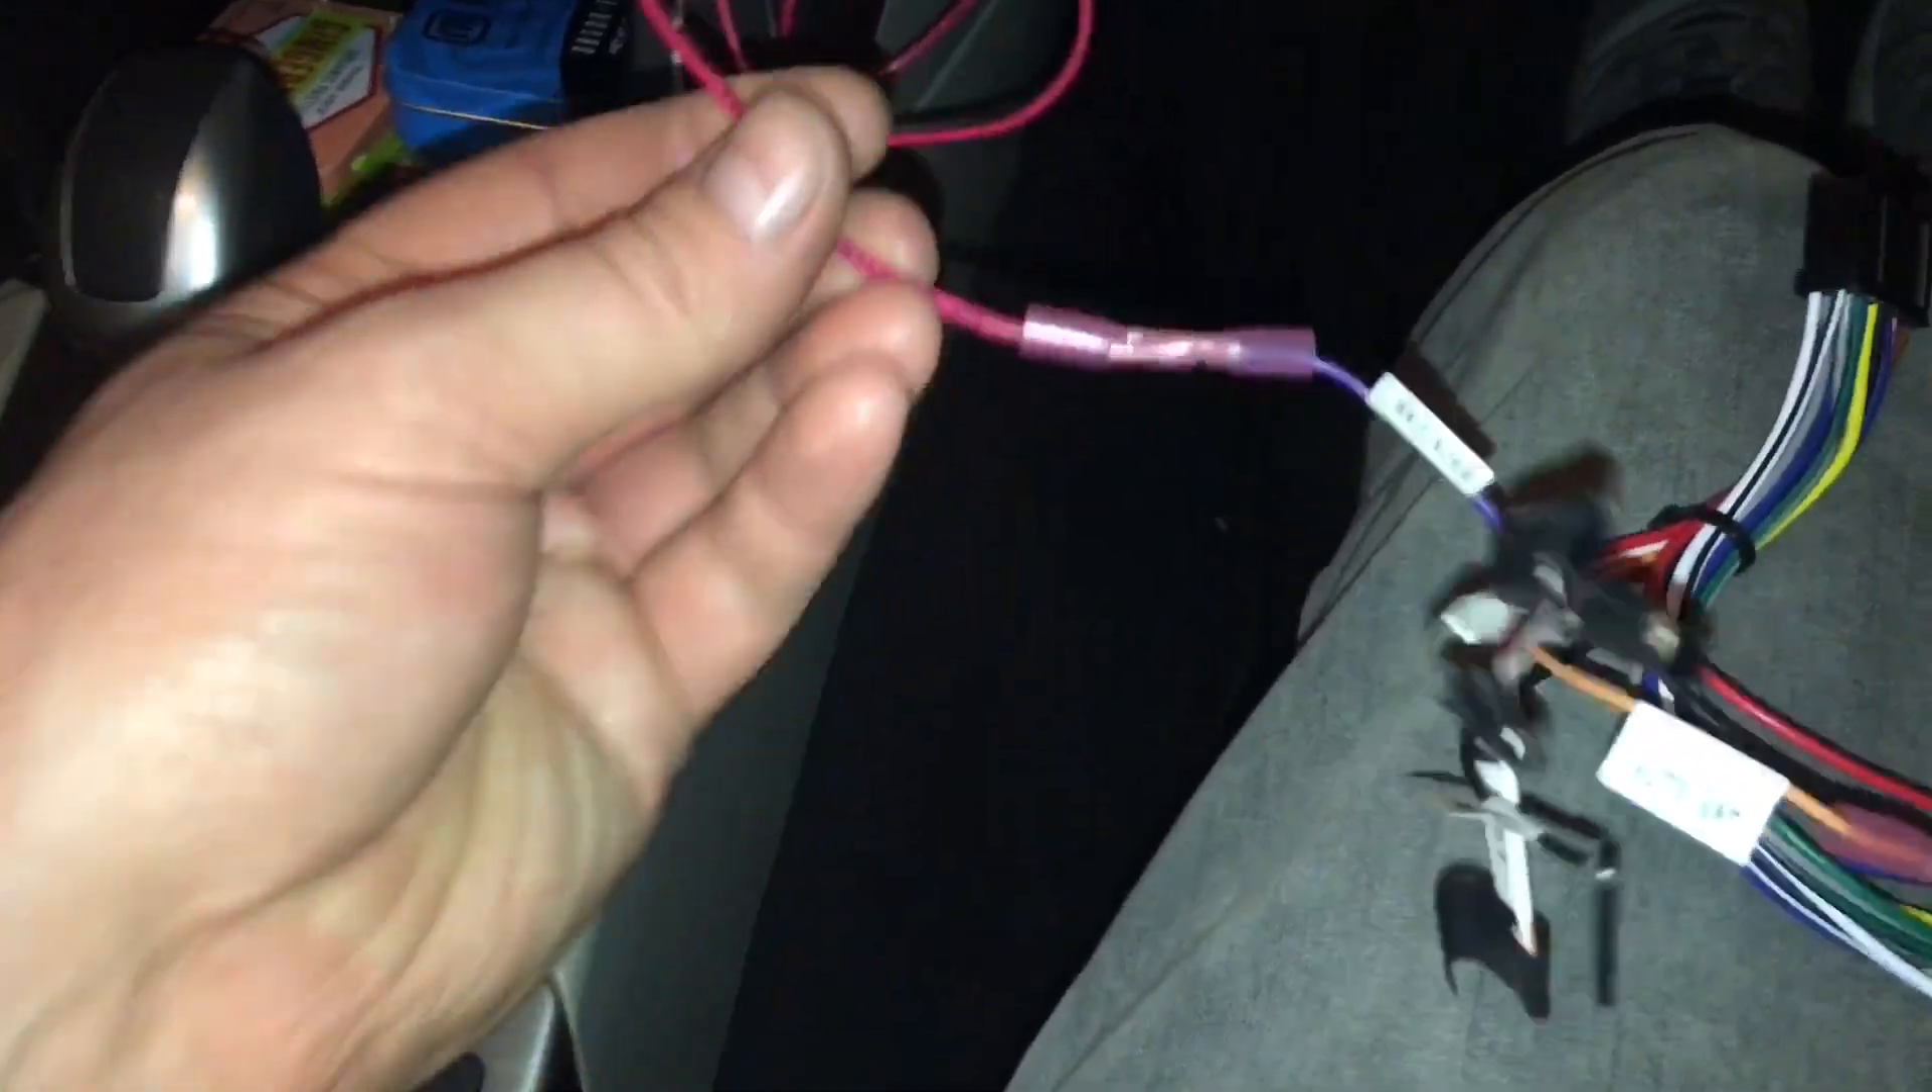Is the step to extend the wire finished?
Yes.